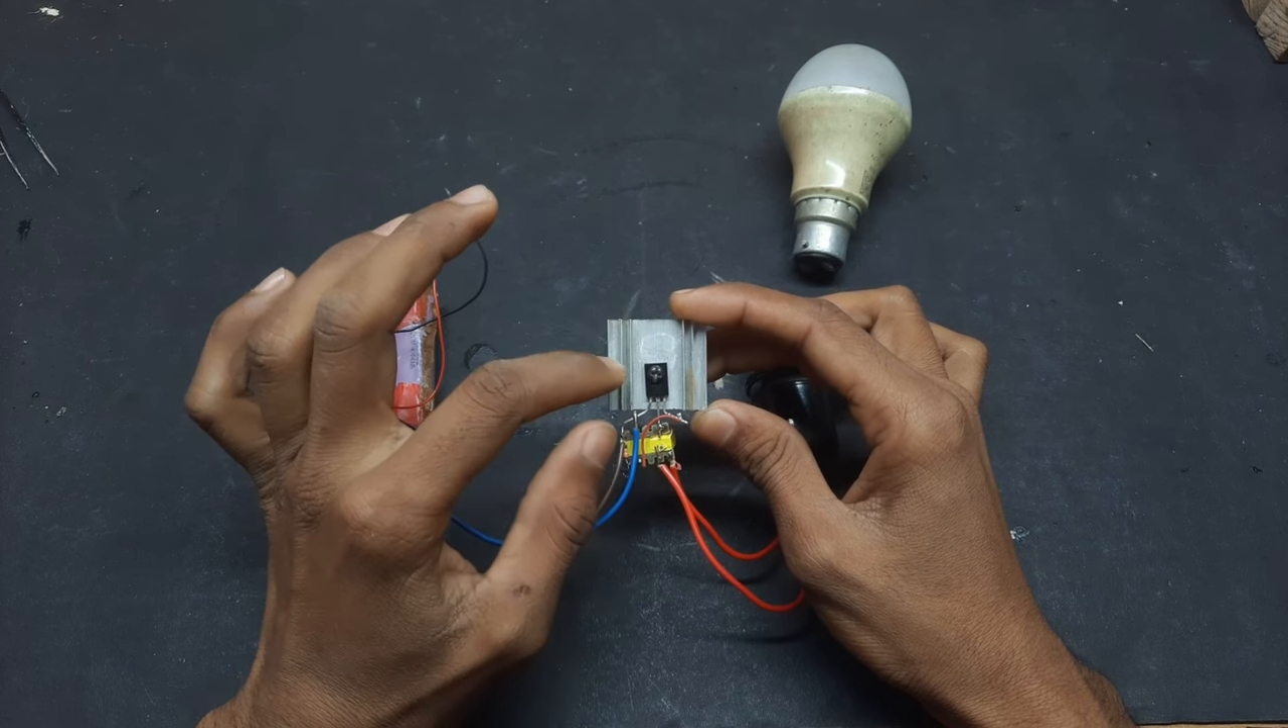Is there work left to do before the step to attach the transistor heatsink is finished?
No.